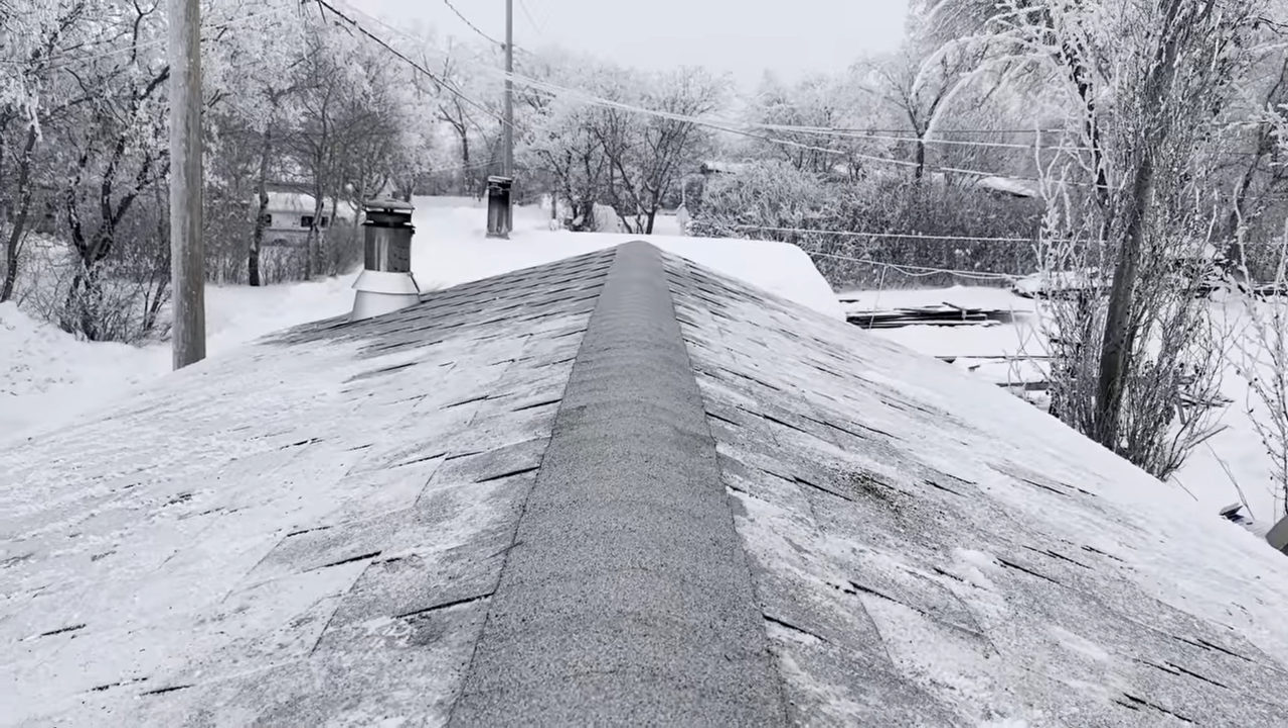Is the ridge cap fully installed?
Yes.